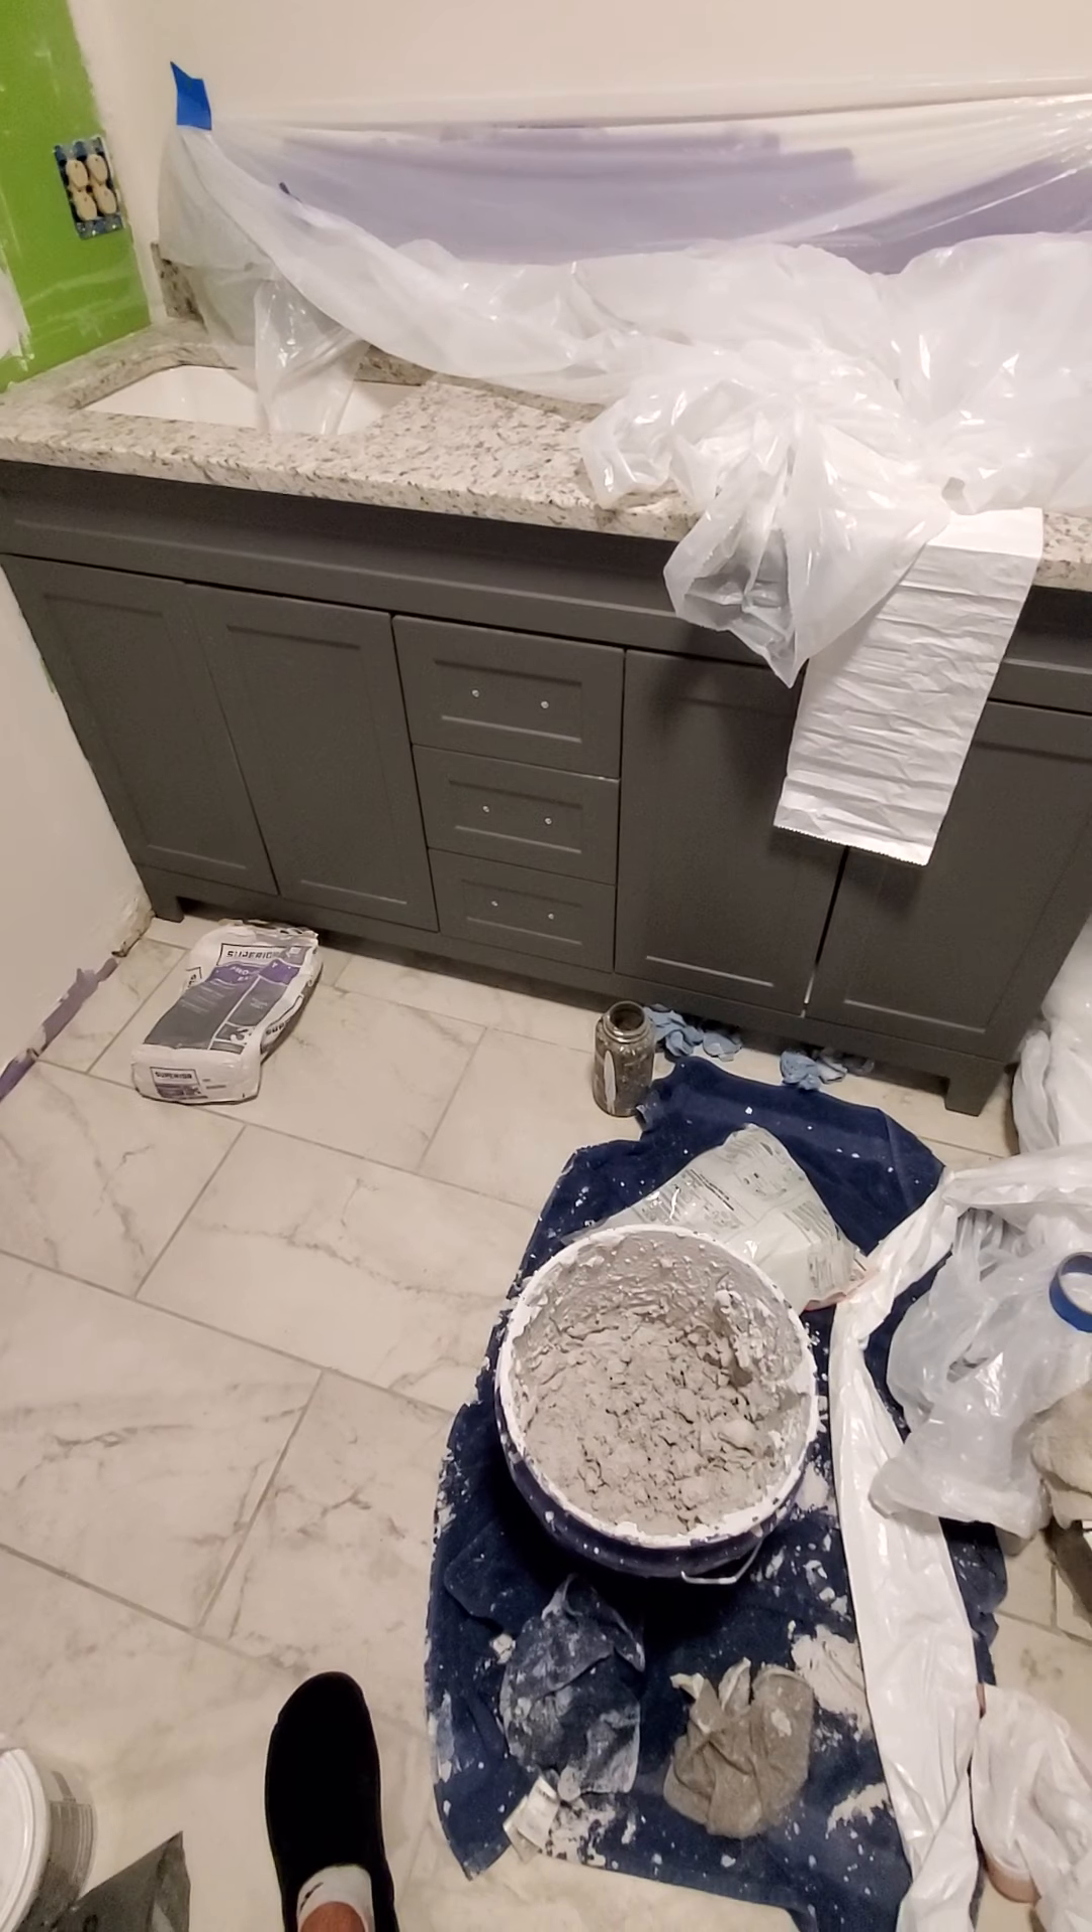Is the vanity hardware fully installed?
No.